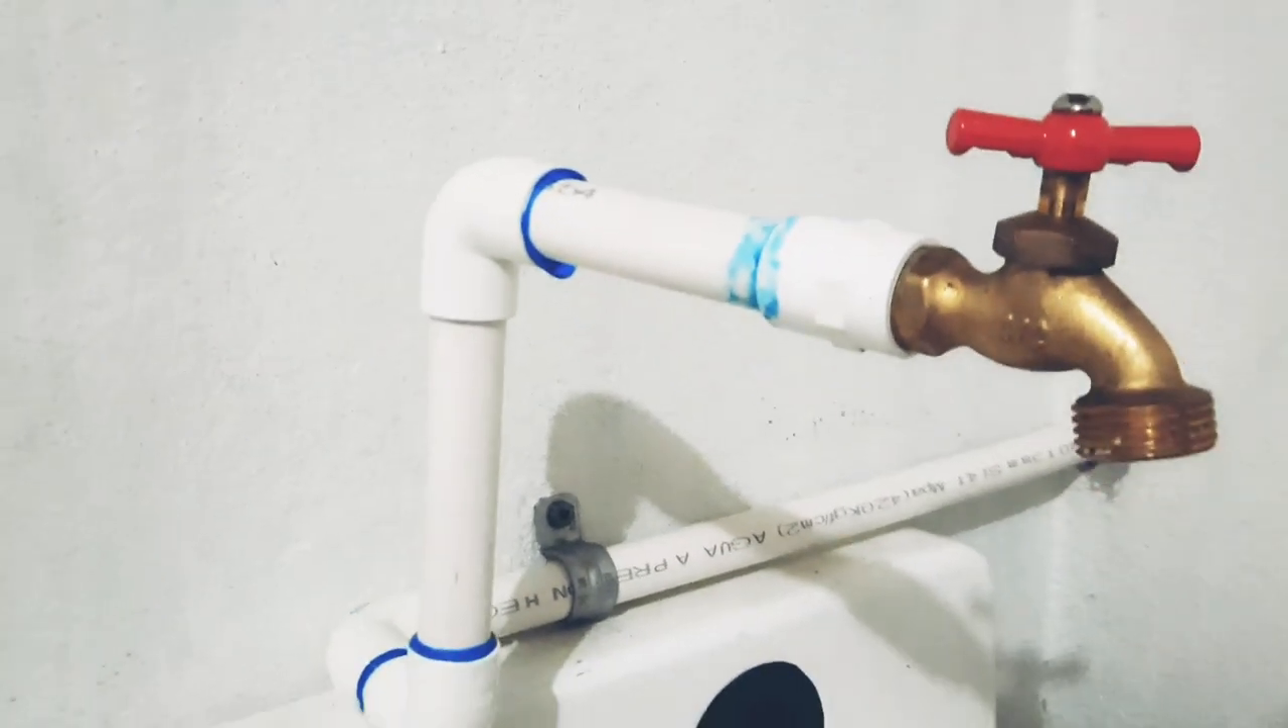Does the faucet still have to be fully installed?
No.